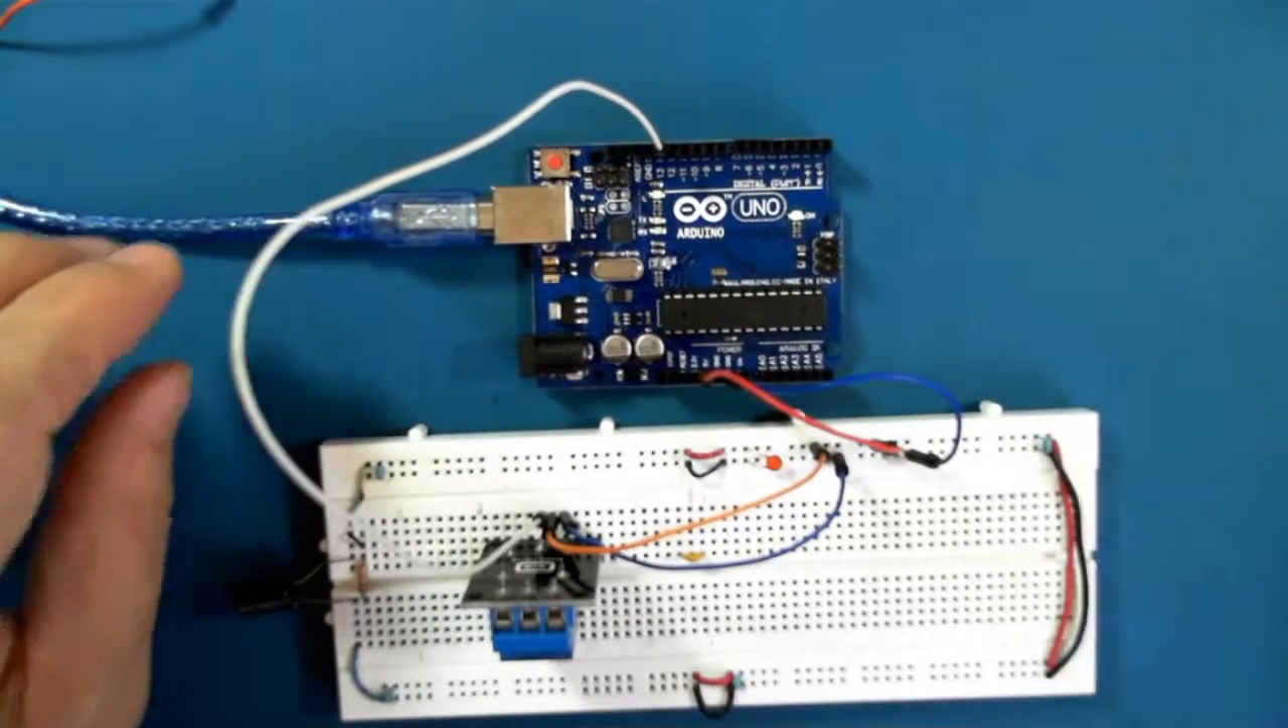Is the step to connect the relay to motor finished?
No.